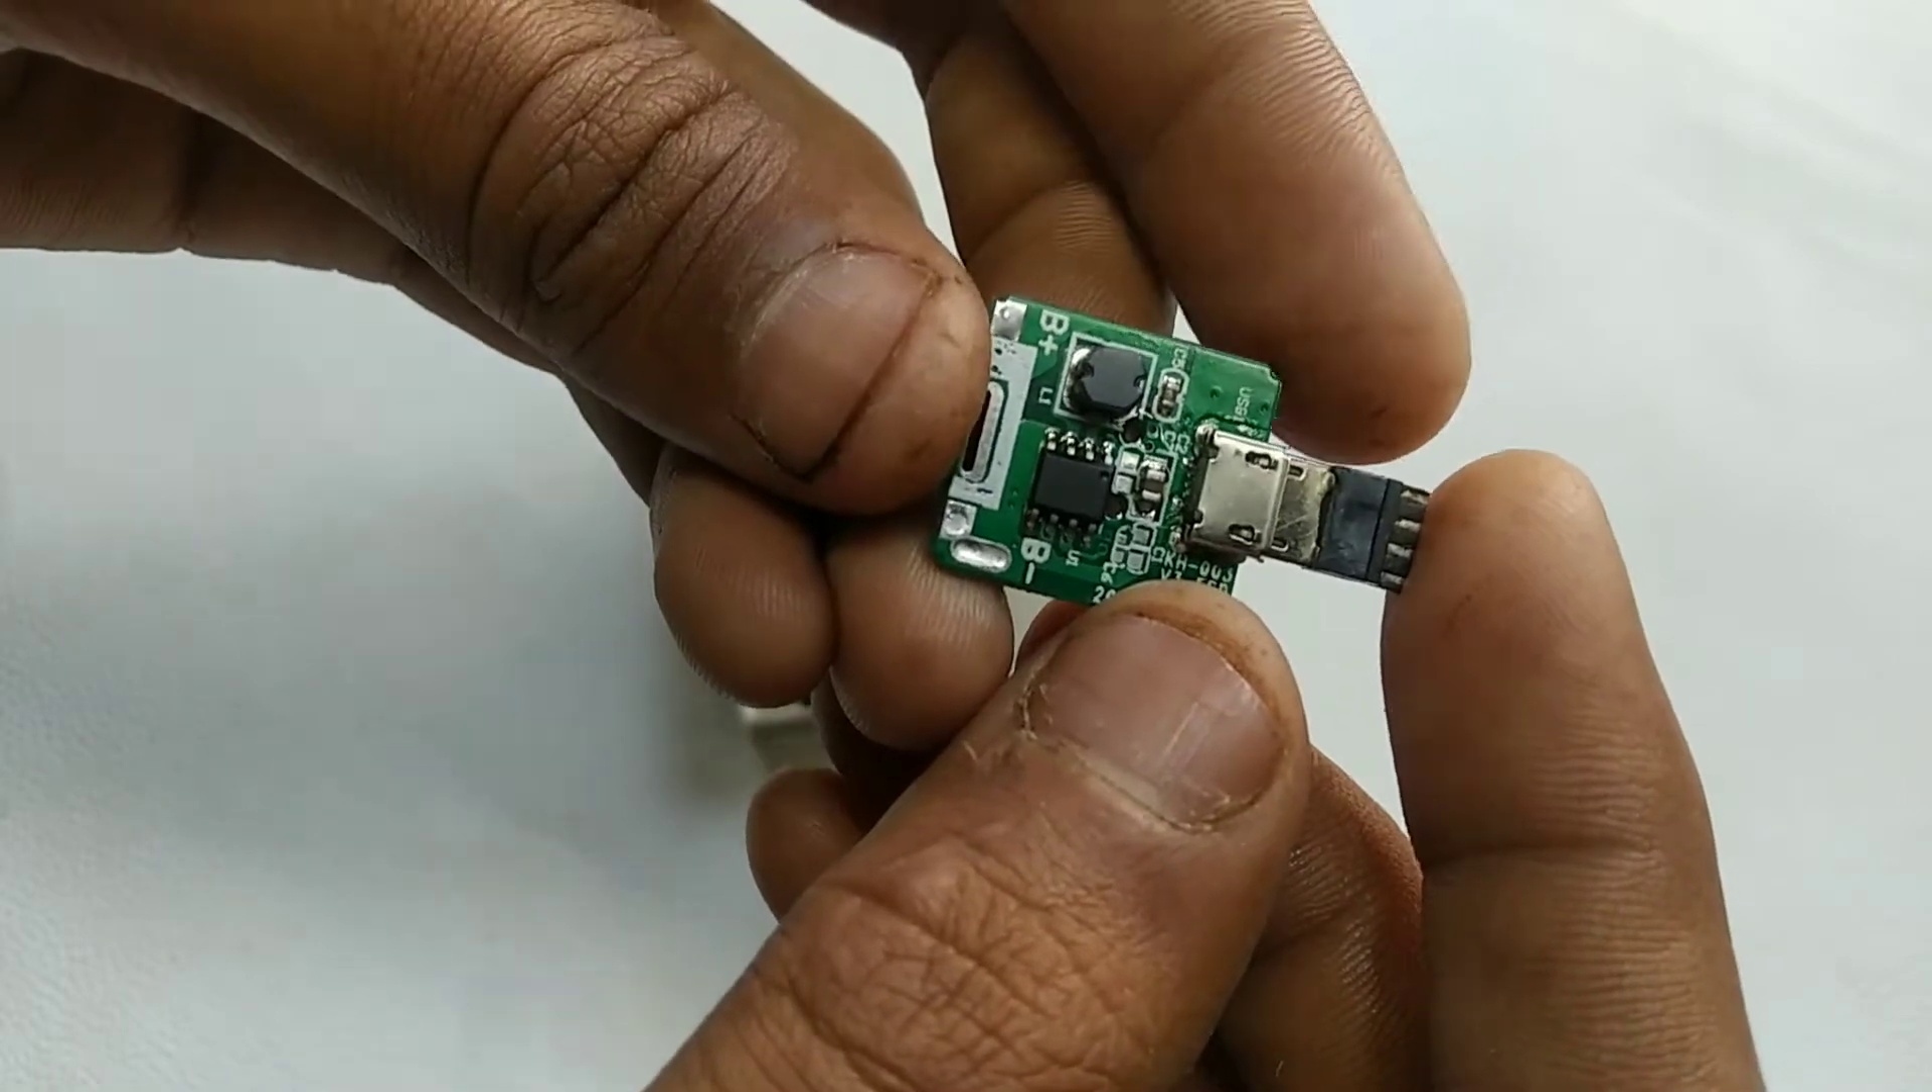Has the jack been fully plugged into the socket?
Yes.